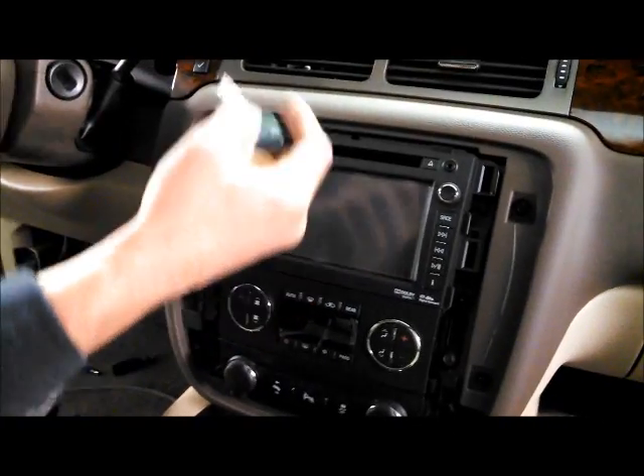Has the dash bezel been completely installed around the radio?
No.